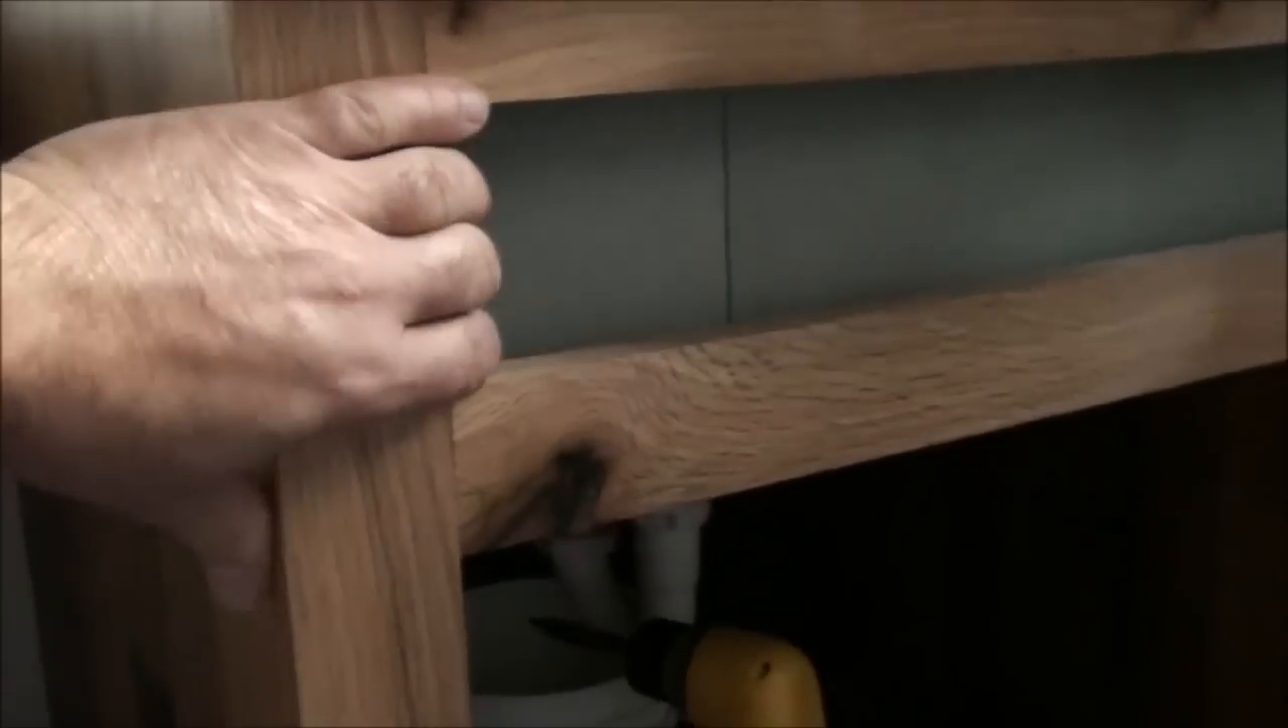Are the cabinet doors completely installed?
No.